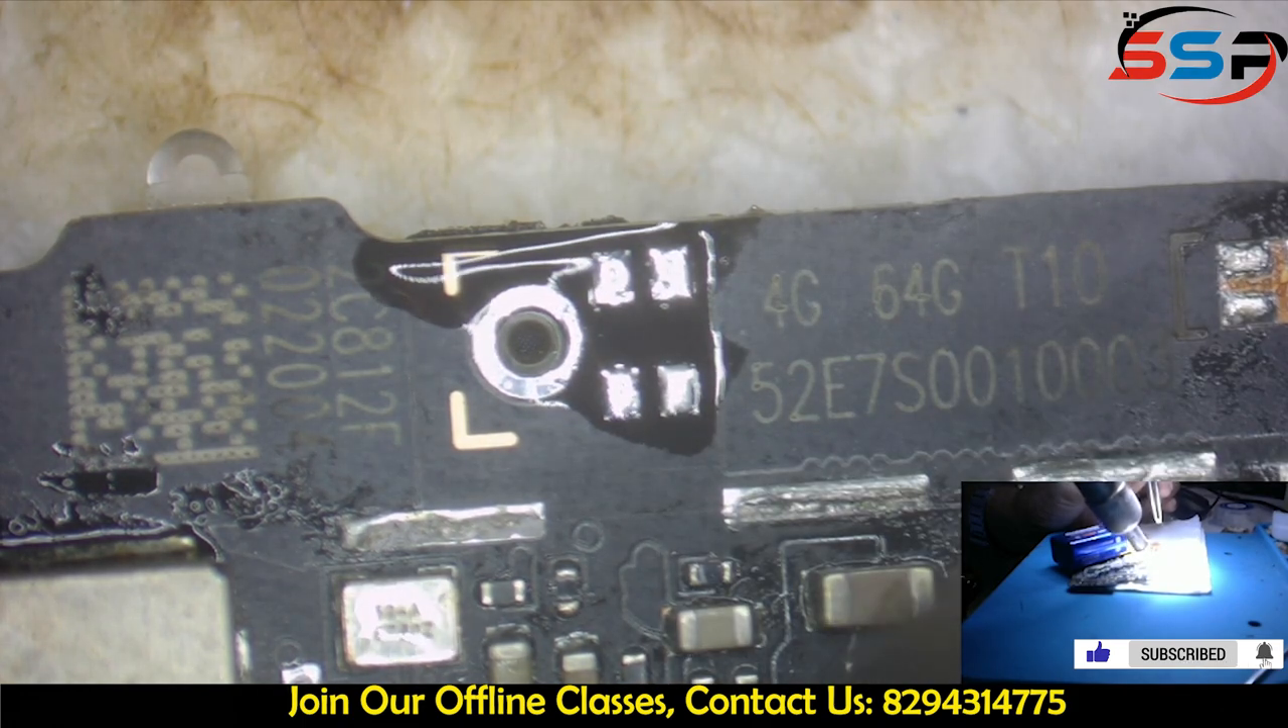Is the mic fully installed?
No.